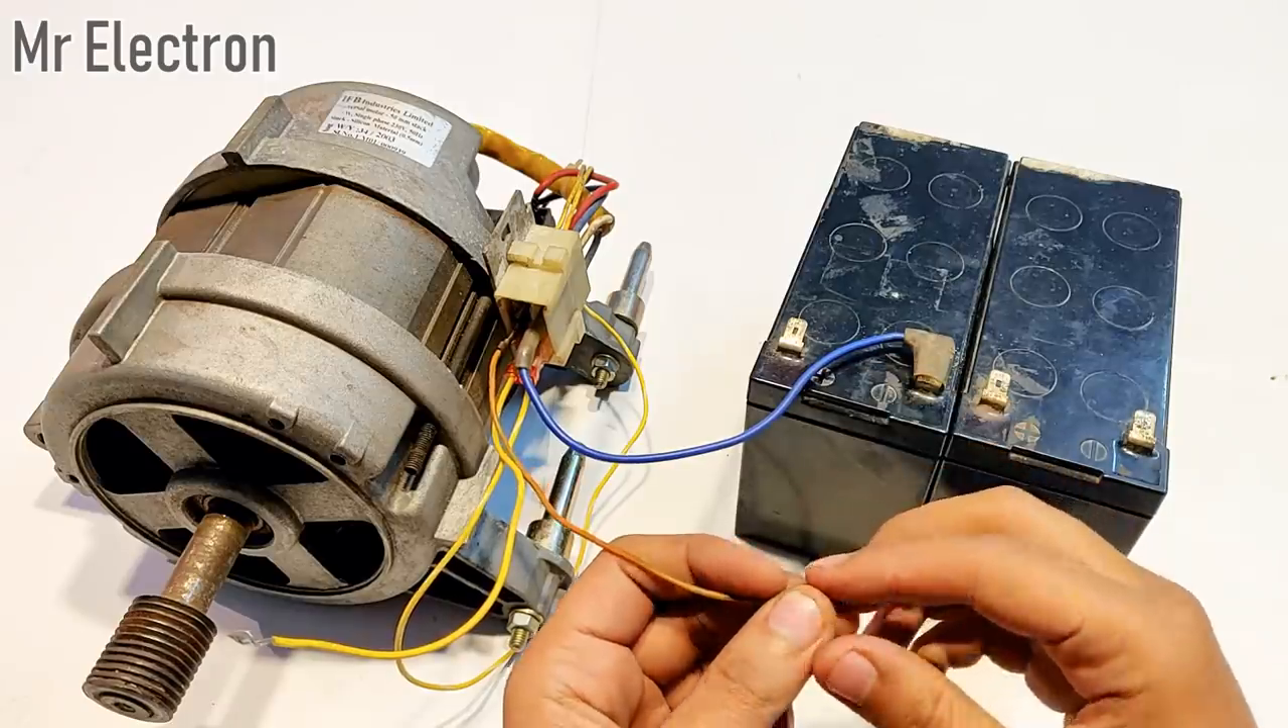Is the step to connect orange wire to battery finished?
No.